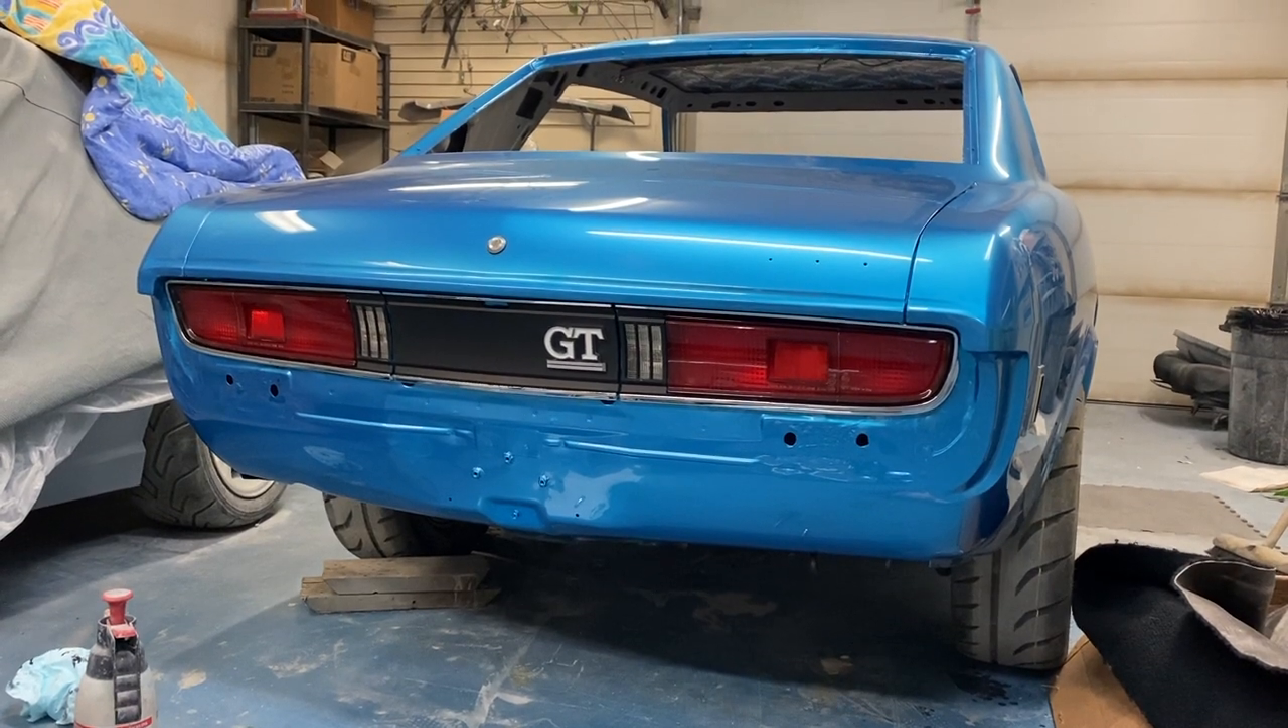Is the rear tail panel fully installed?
Yes.